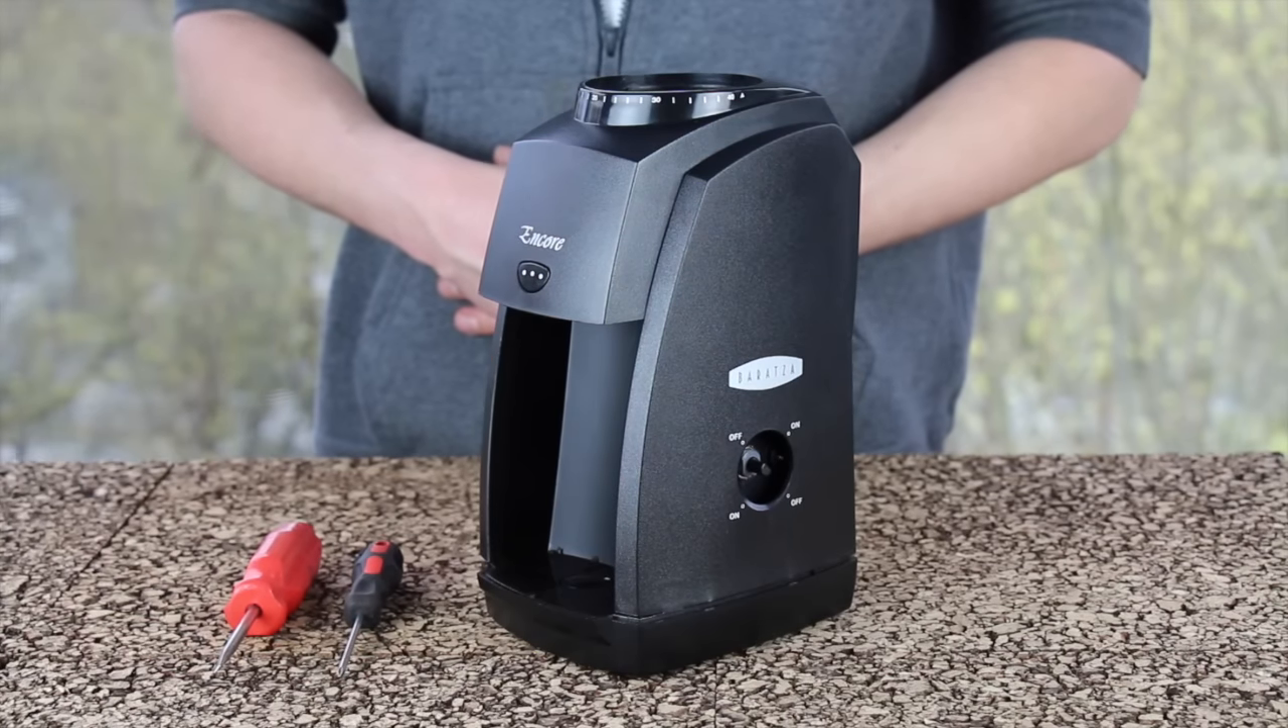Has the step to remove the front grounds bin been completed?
Yes.